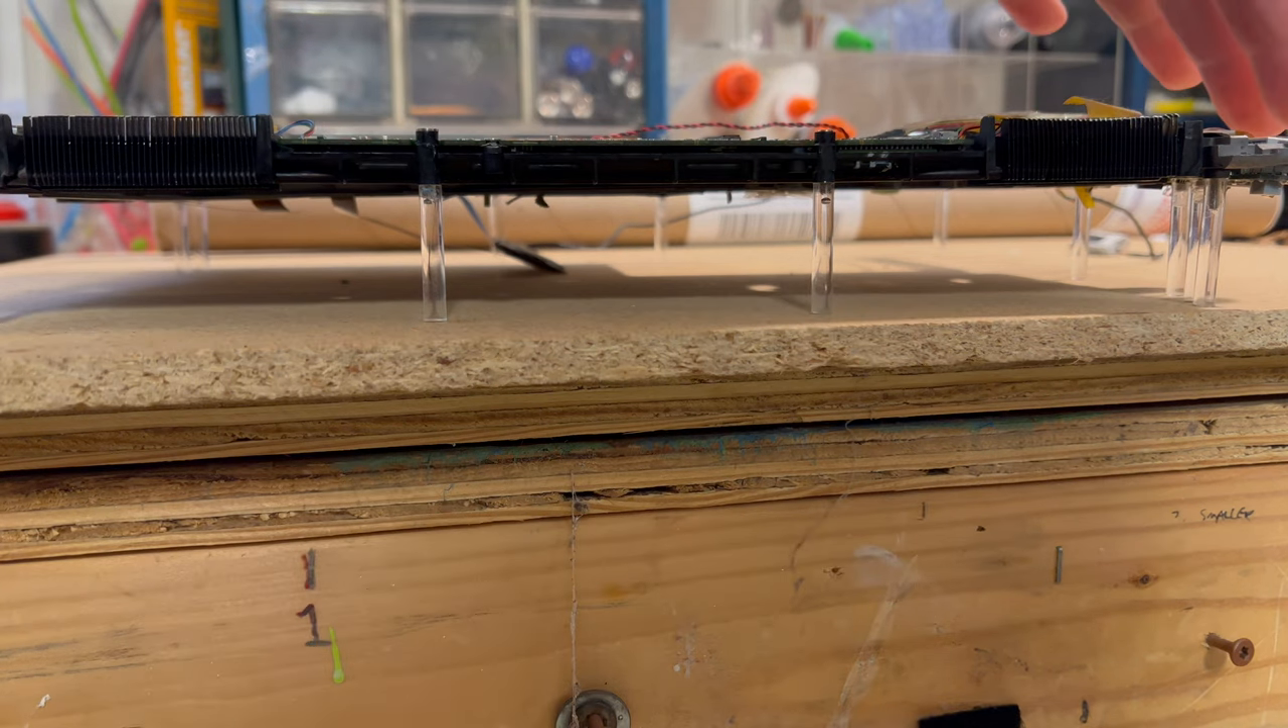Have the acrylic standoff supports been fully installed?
Yes.